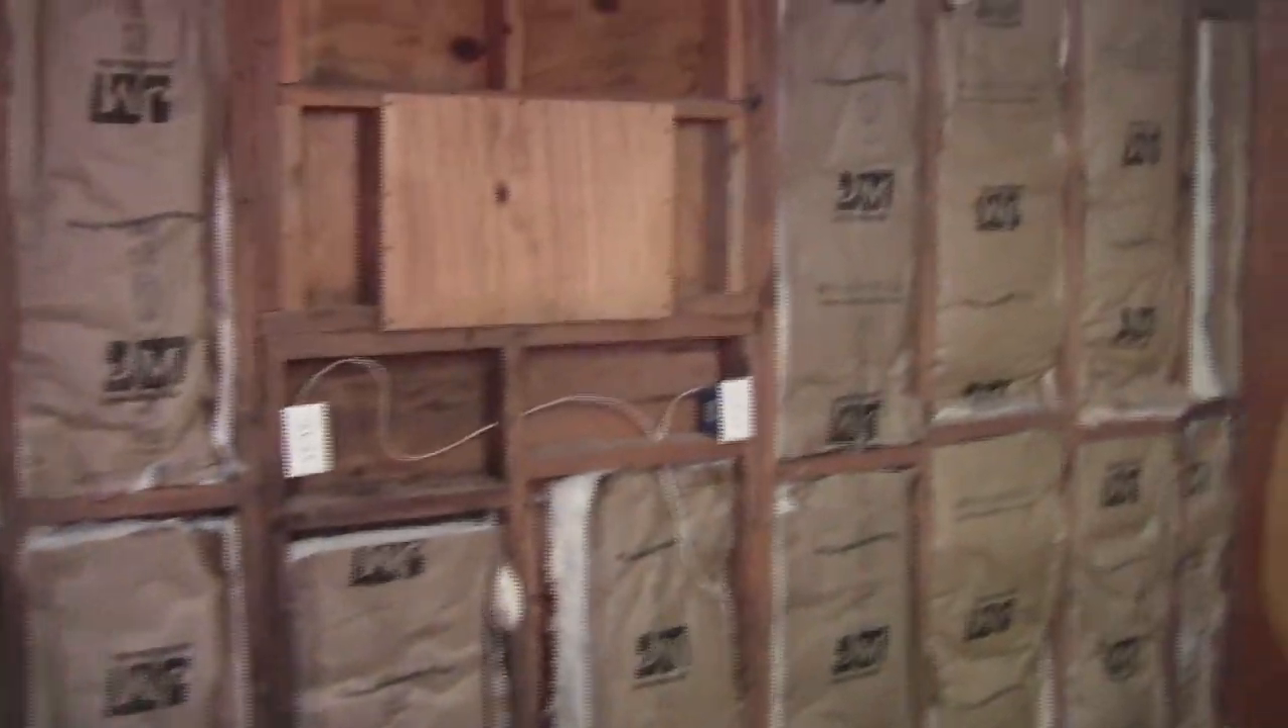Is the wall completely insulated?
No.